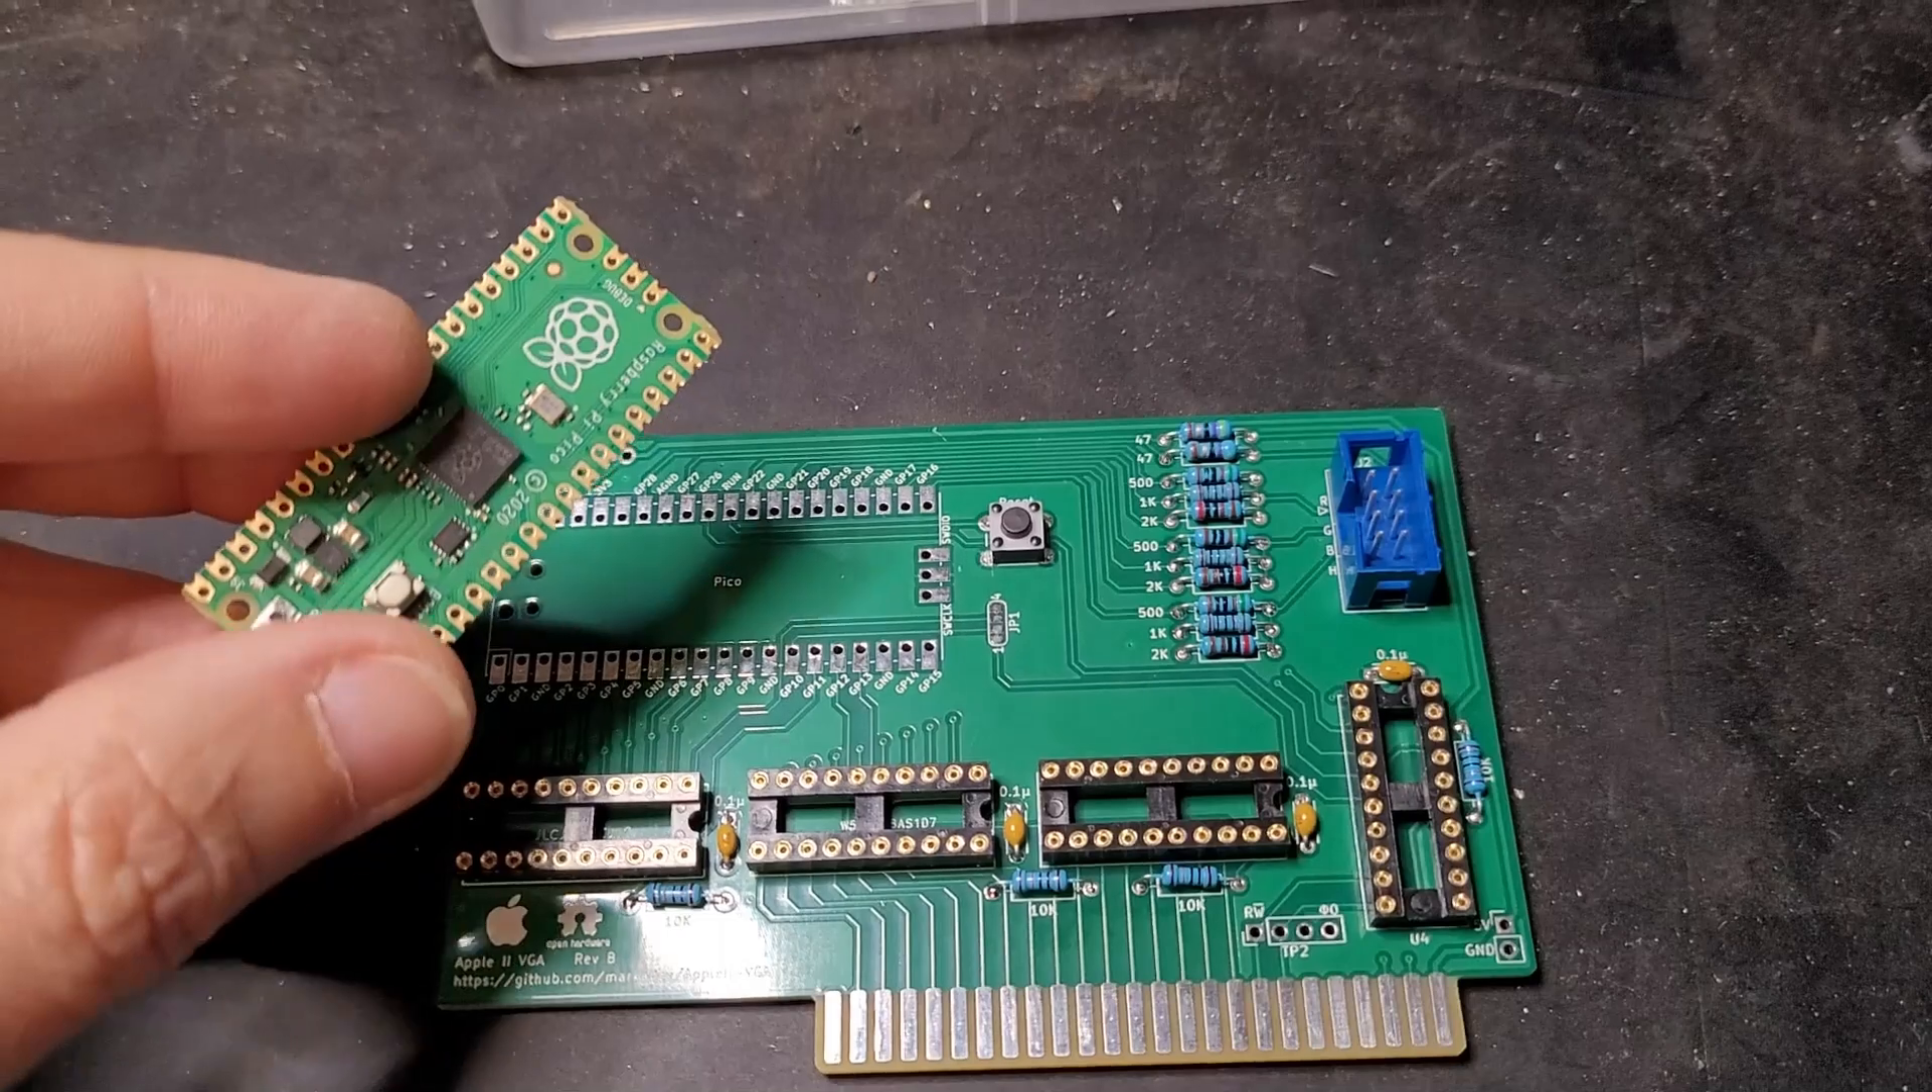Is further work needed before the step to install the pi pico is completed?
Yes.